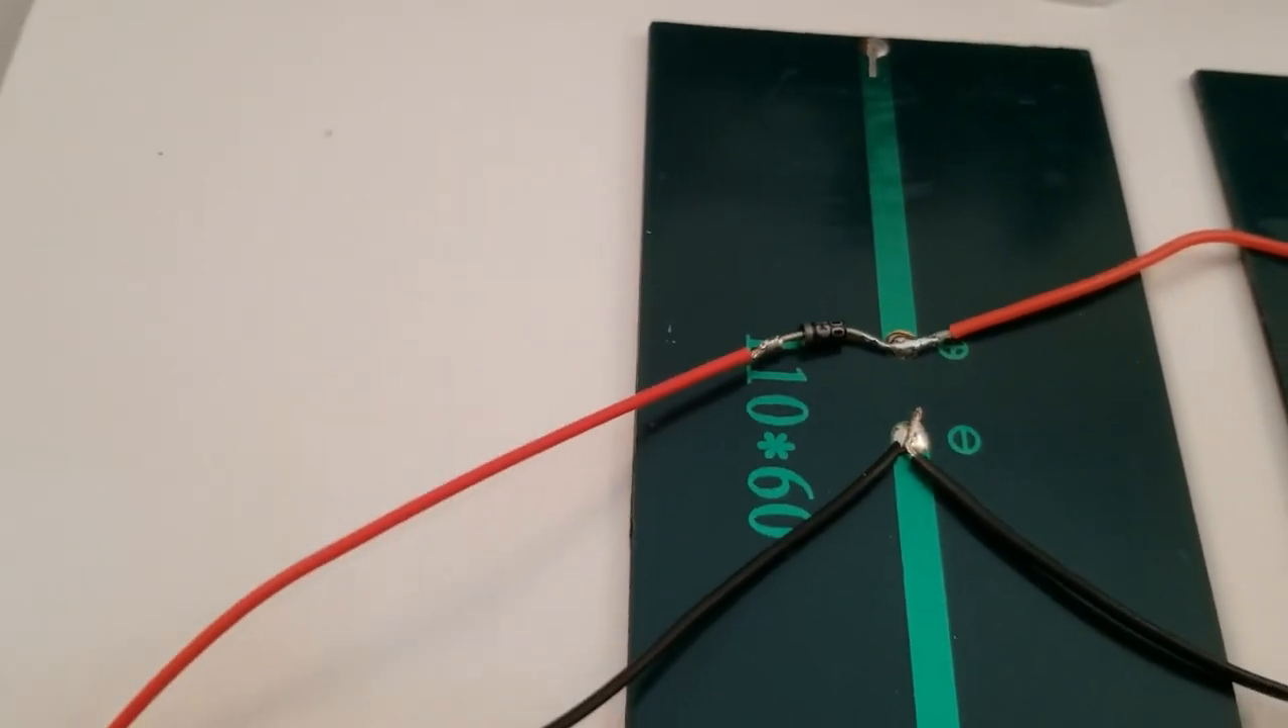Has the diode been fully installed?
Yes.